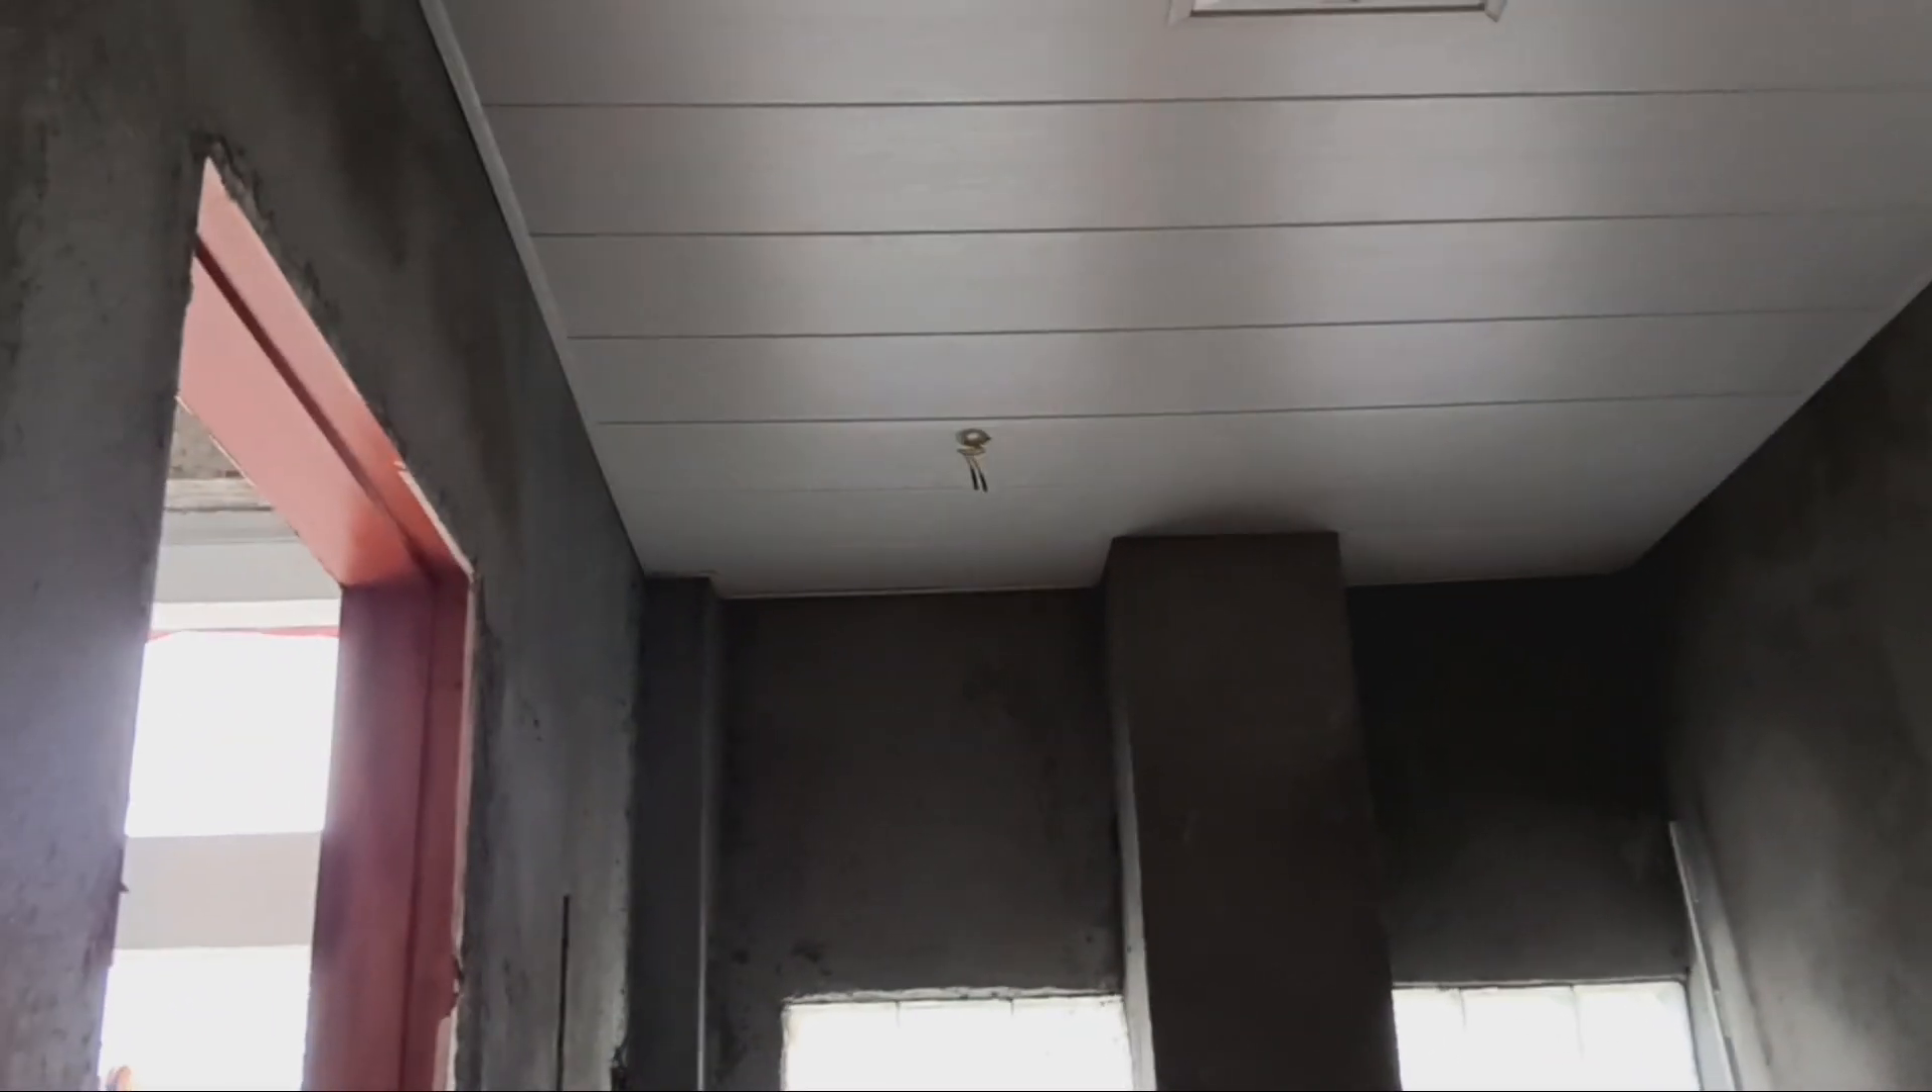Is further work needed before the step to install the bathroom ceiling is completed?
No.